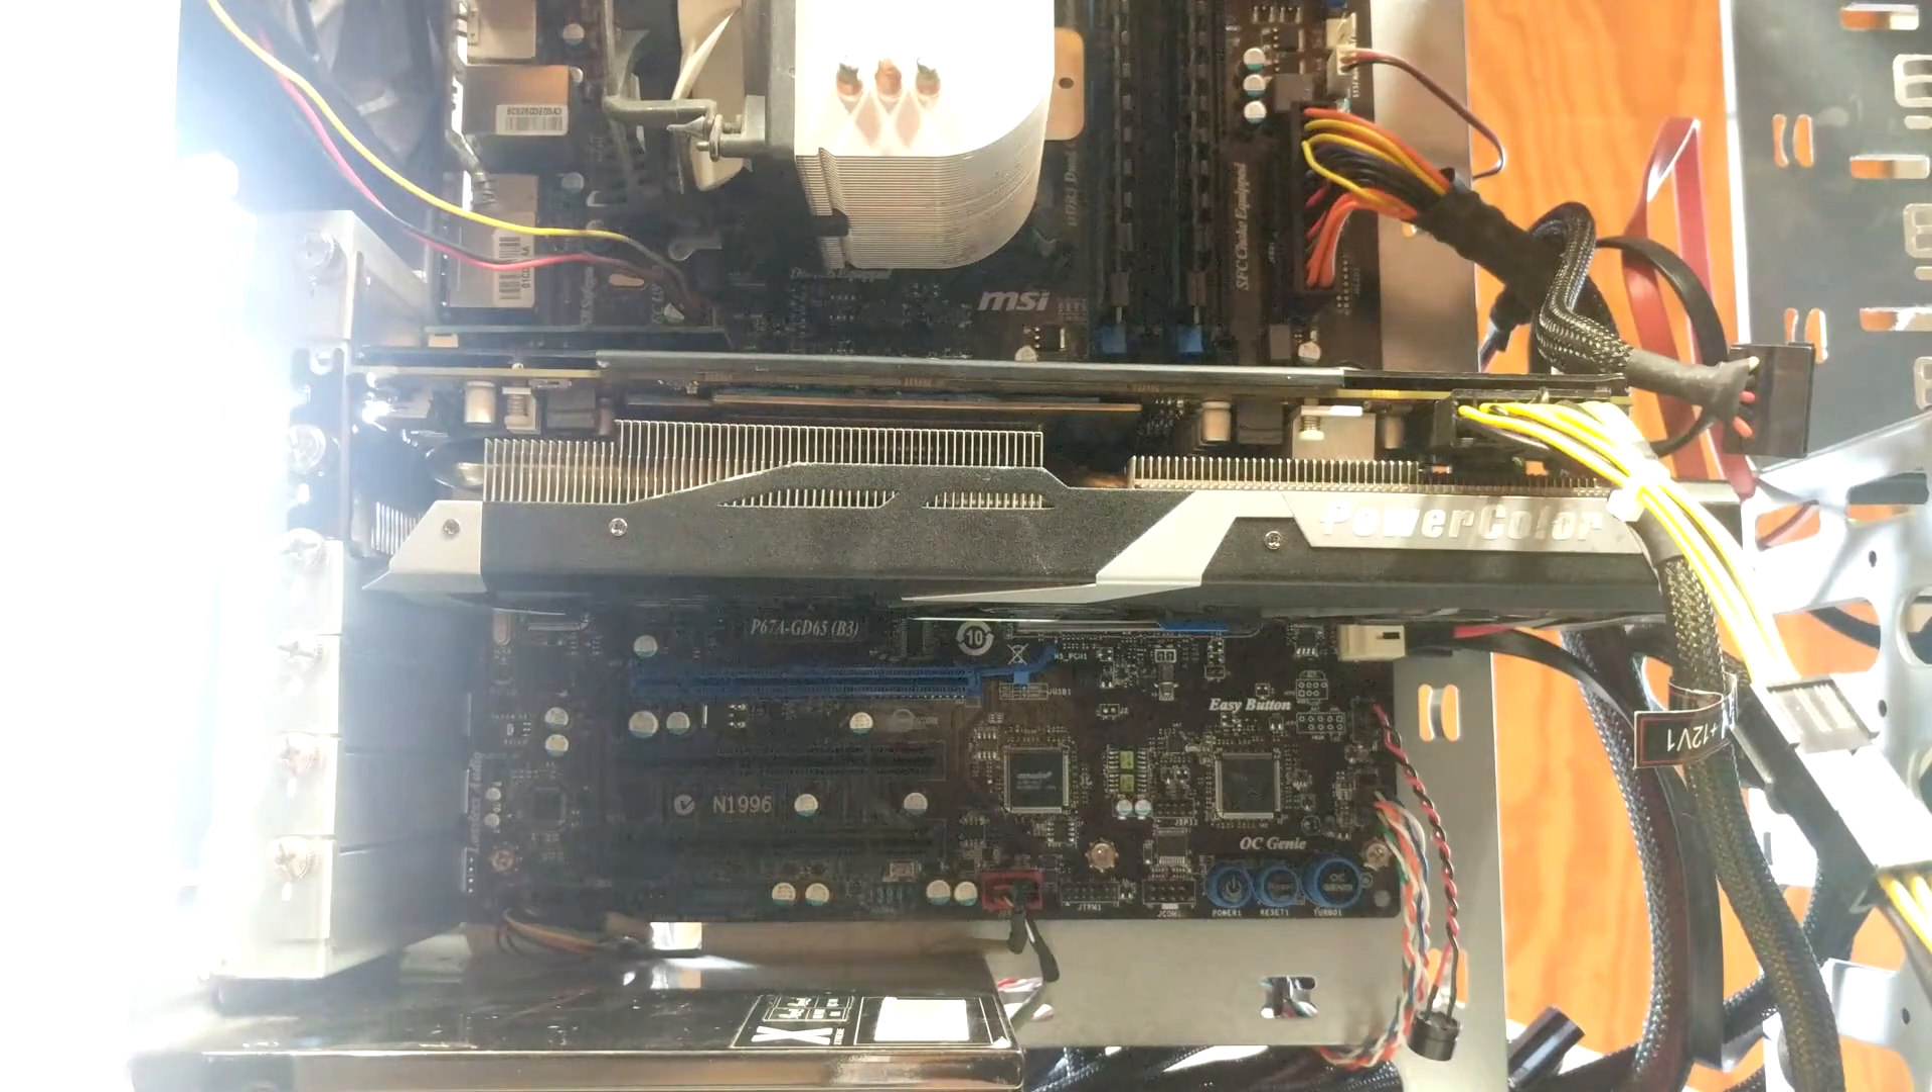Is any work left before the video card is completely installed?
No.